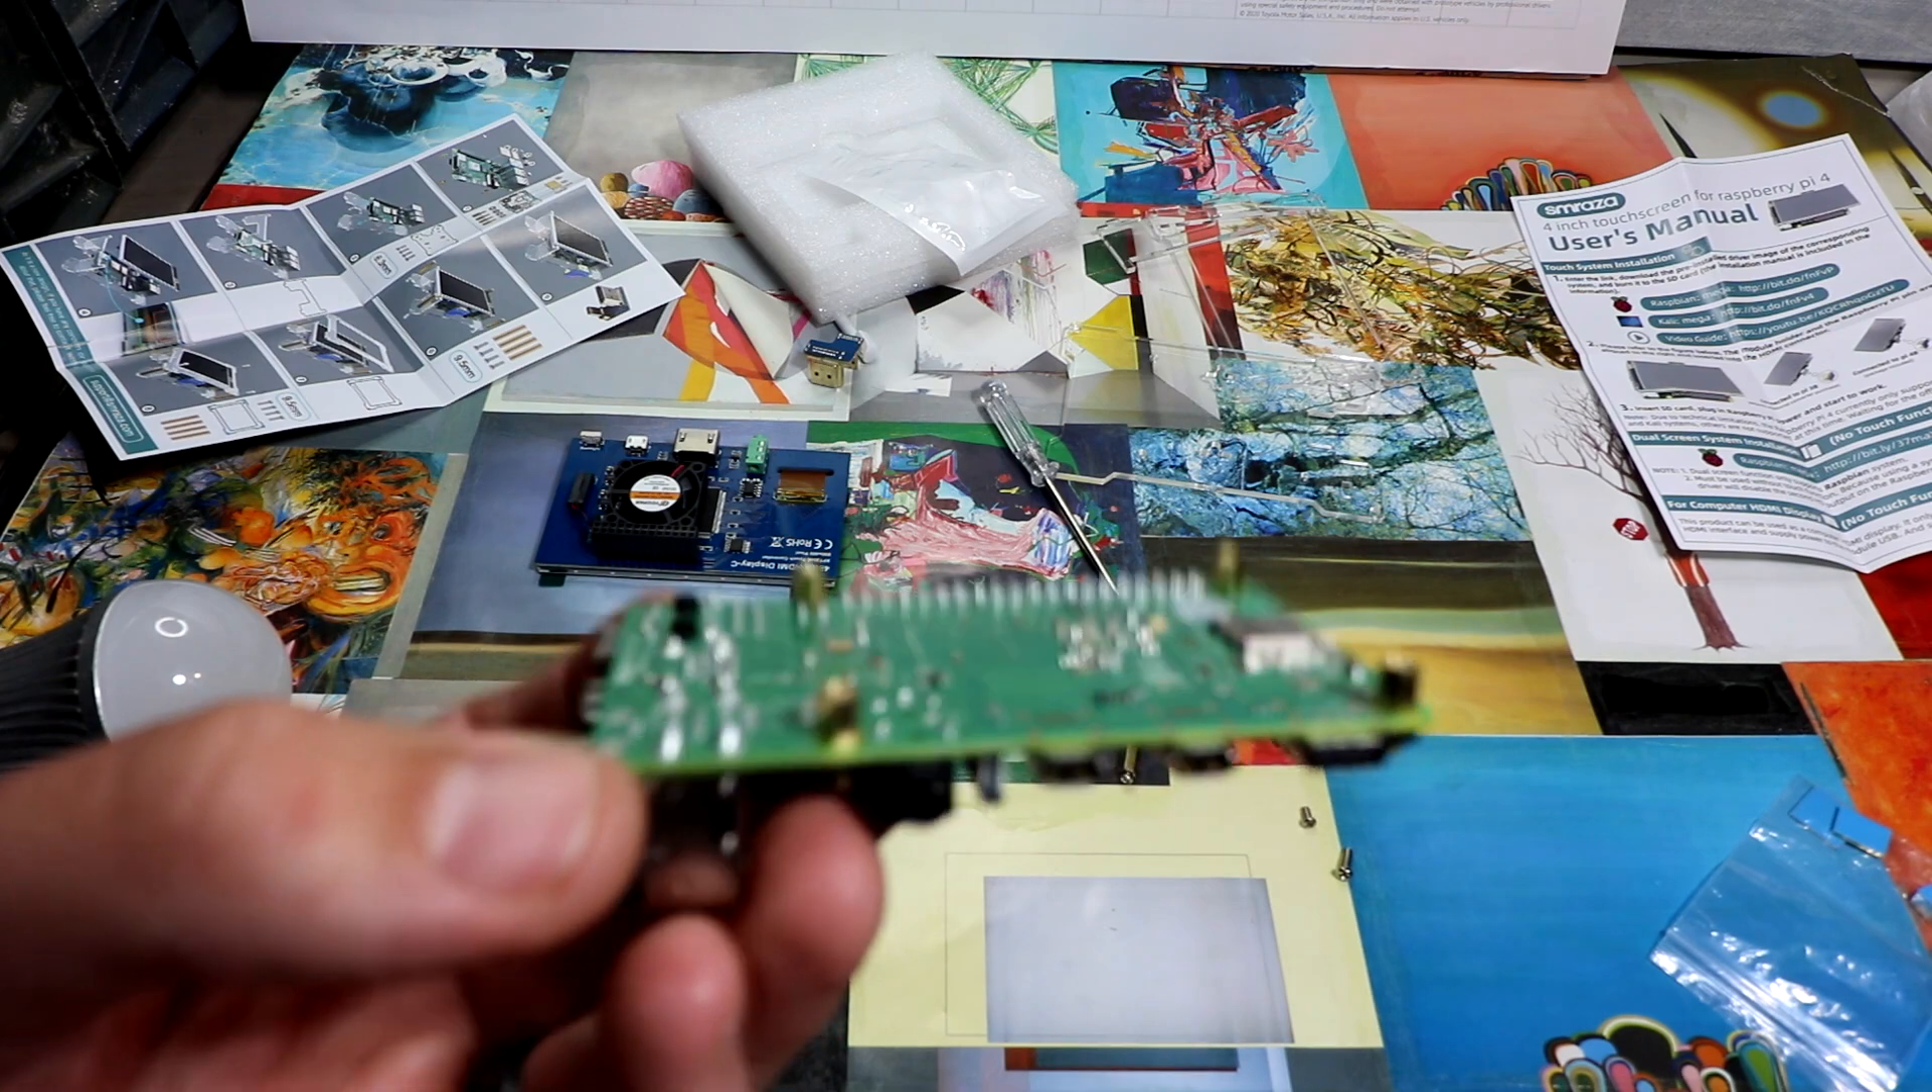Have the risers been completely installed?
Yes.